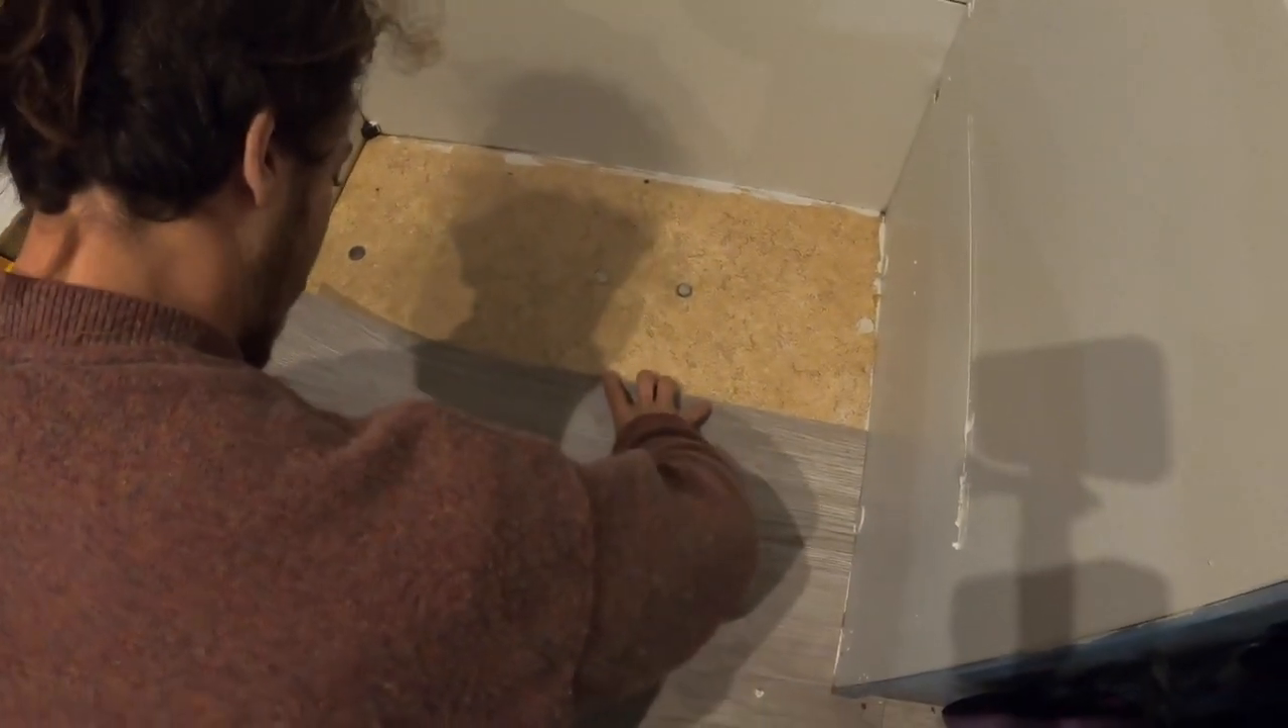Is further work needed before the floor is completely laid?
Yes.